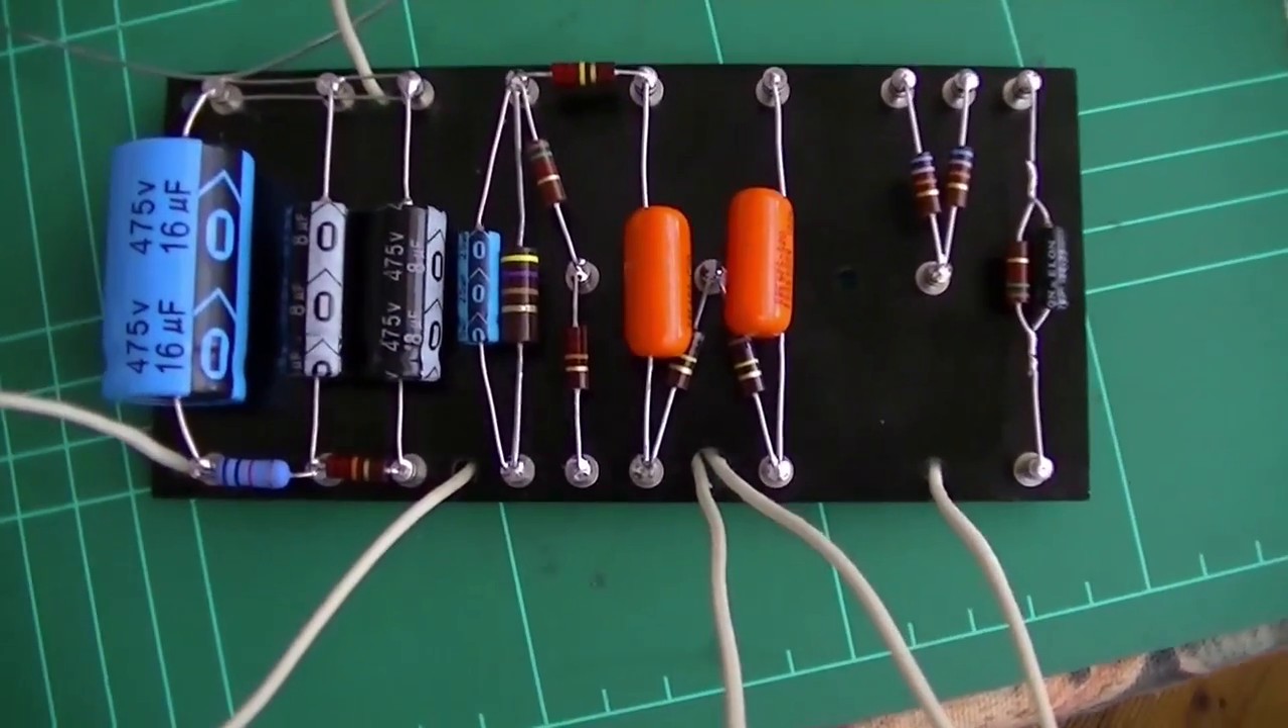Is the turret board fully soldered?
Yes.